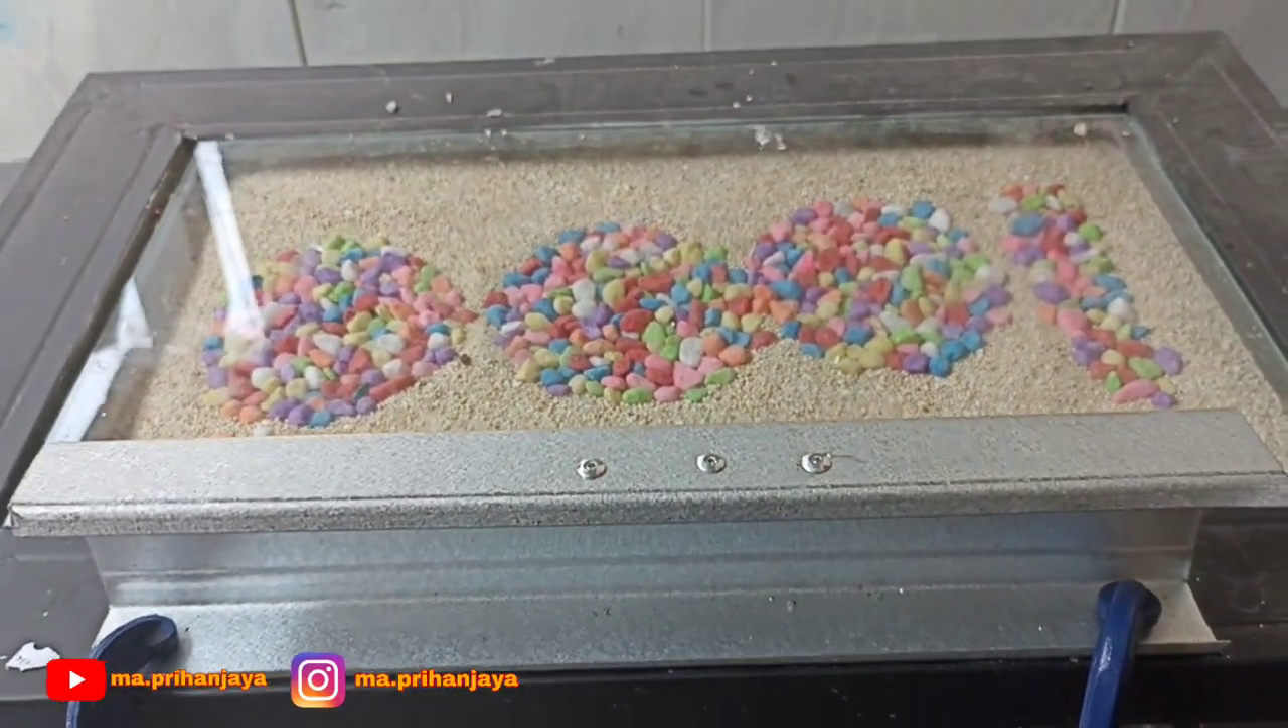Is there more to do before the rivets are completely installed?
No.